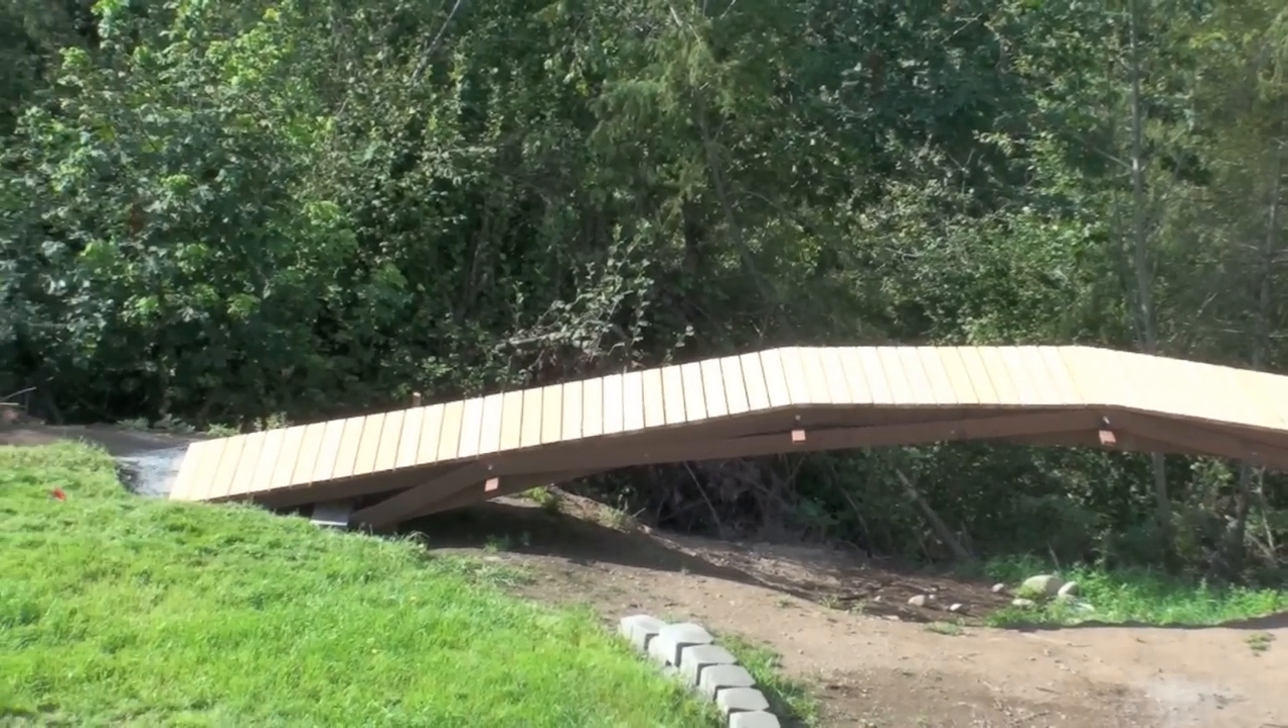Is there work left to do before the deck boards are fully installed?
No.